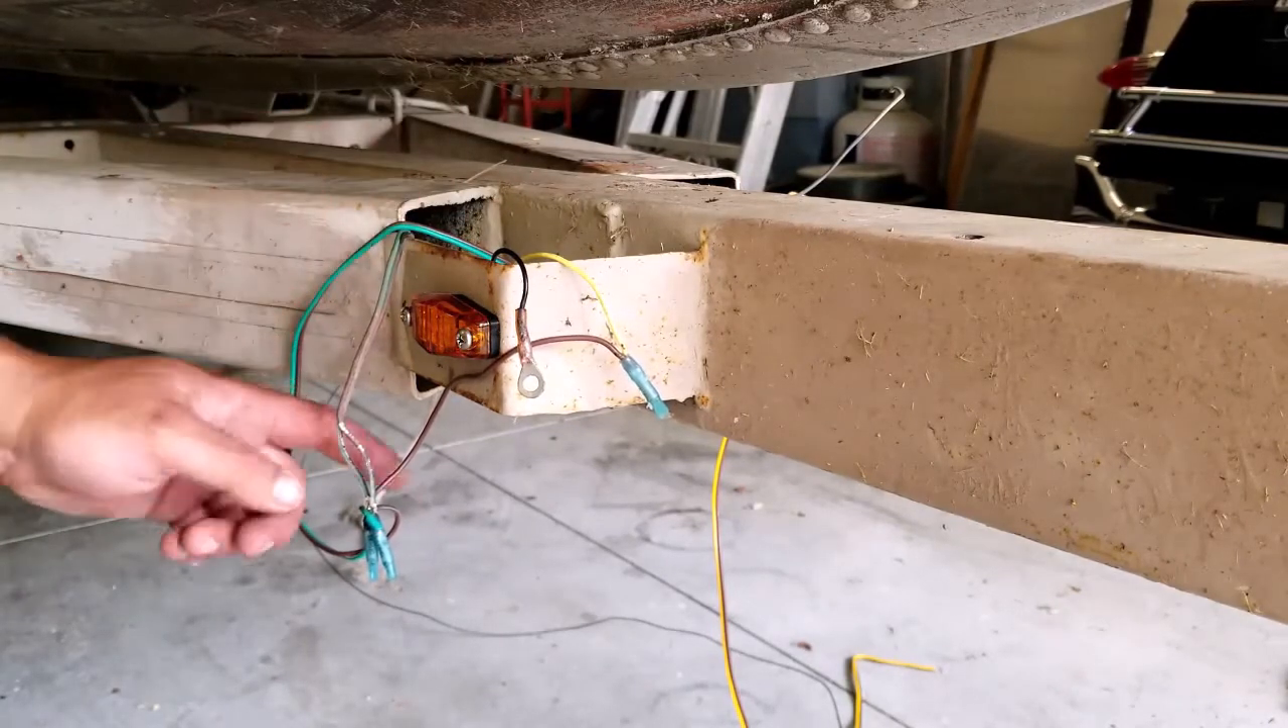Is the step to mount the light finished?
Yes.